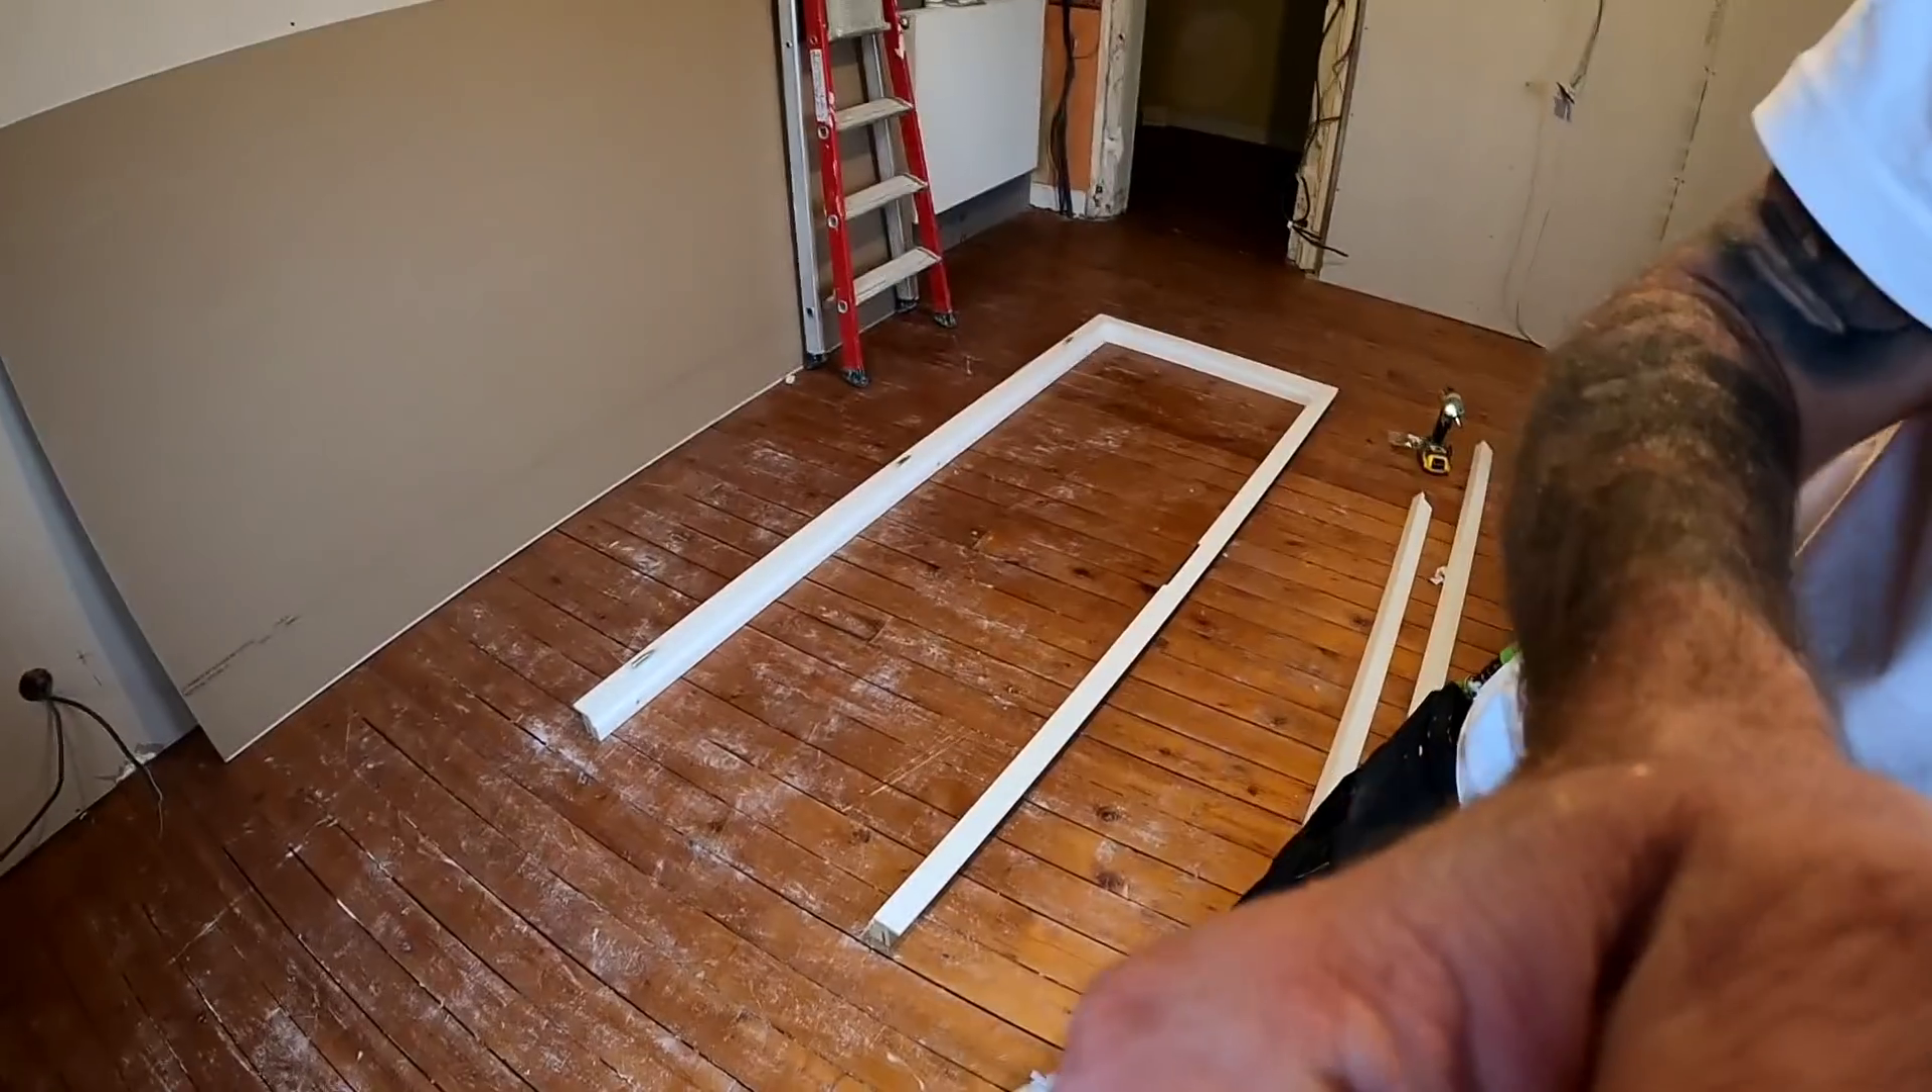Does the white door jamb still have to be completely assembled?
No.